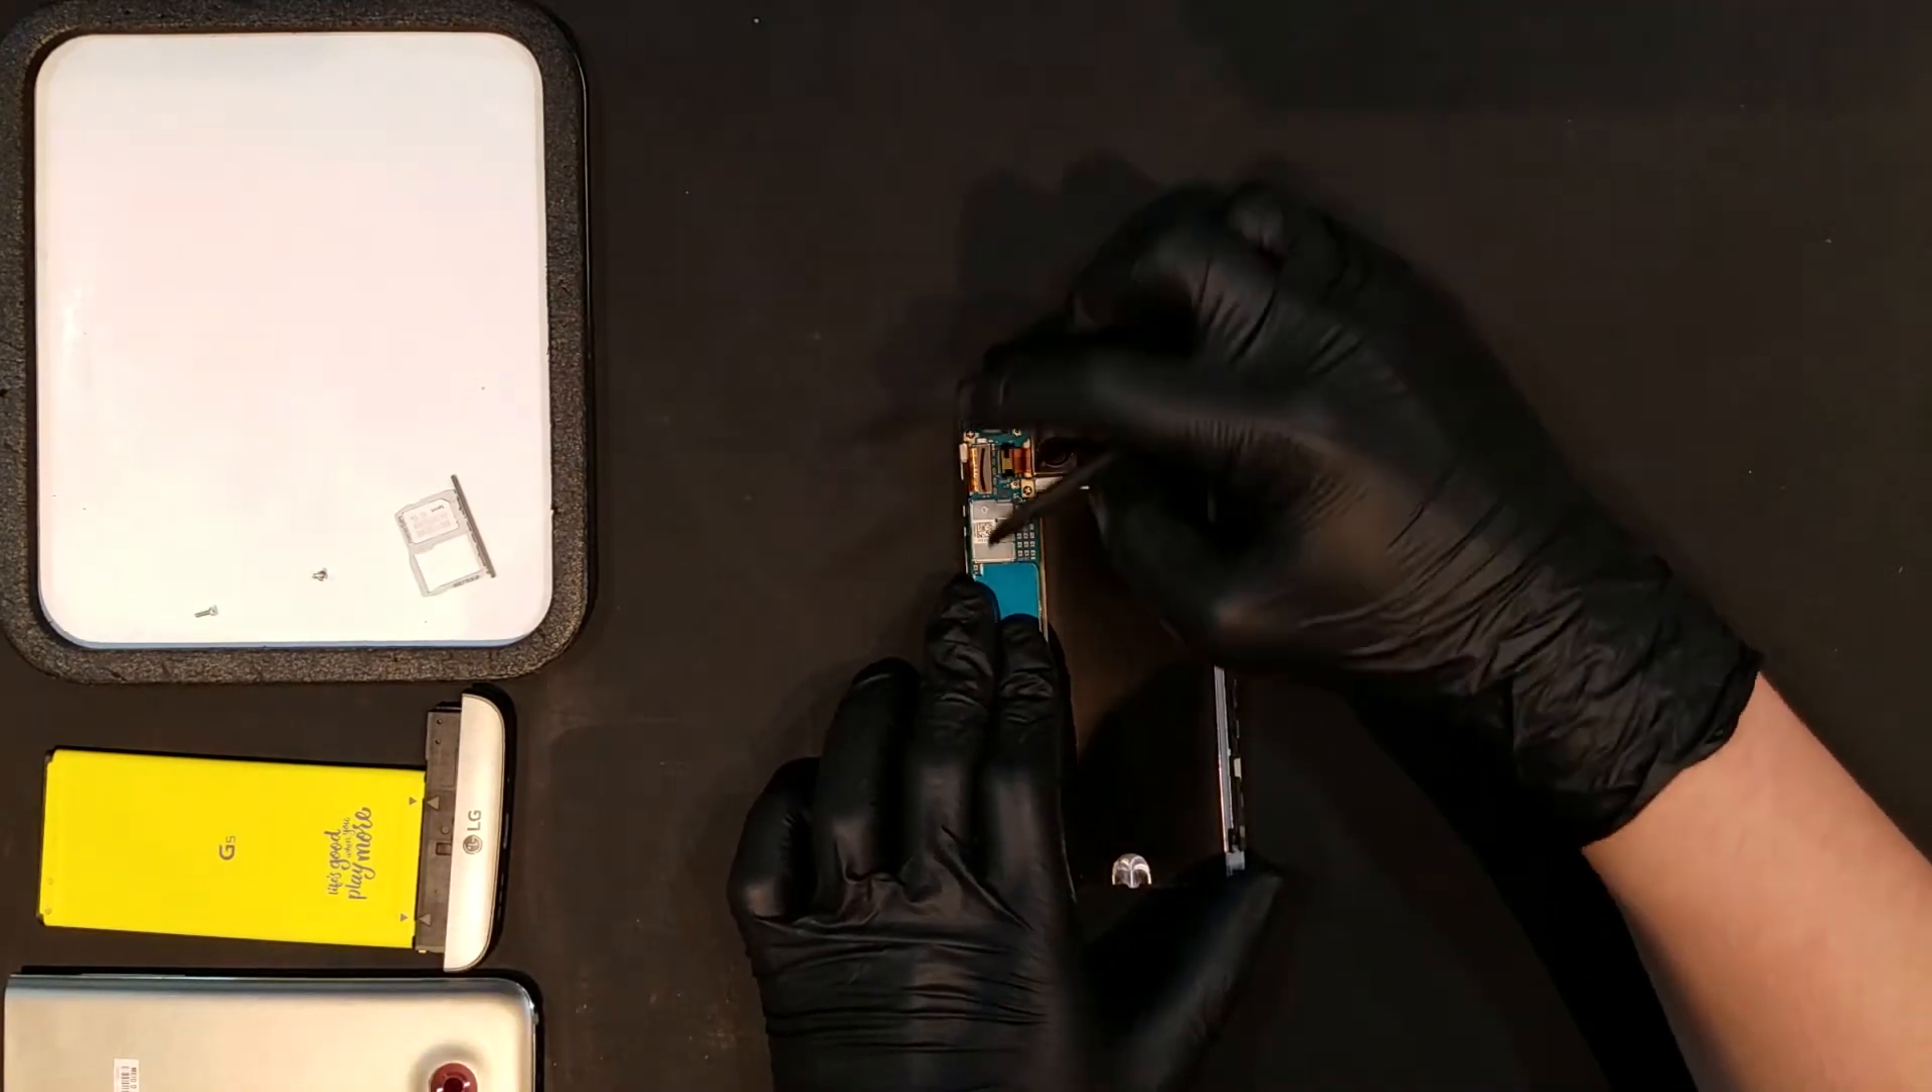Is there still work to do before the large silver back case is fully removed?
No.